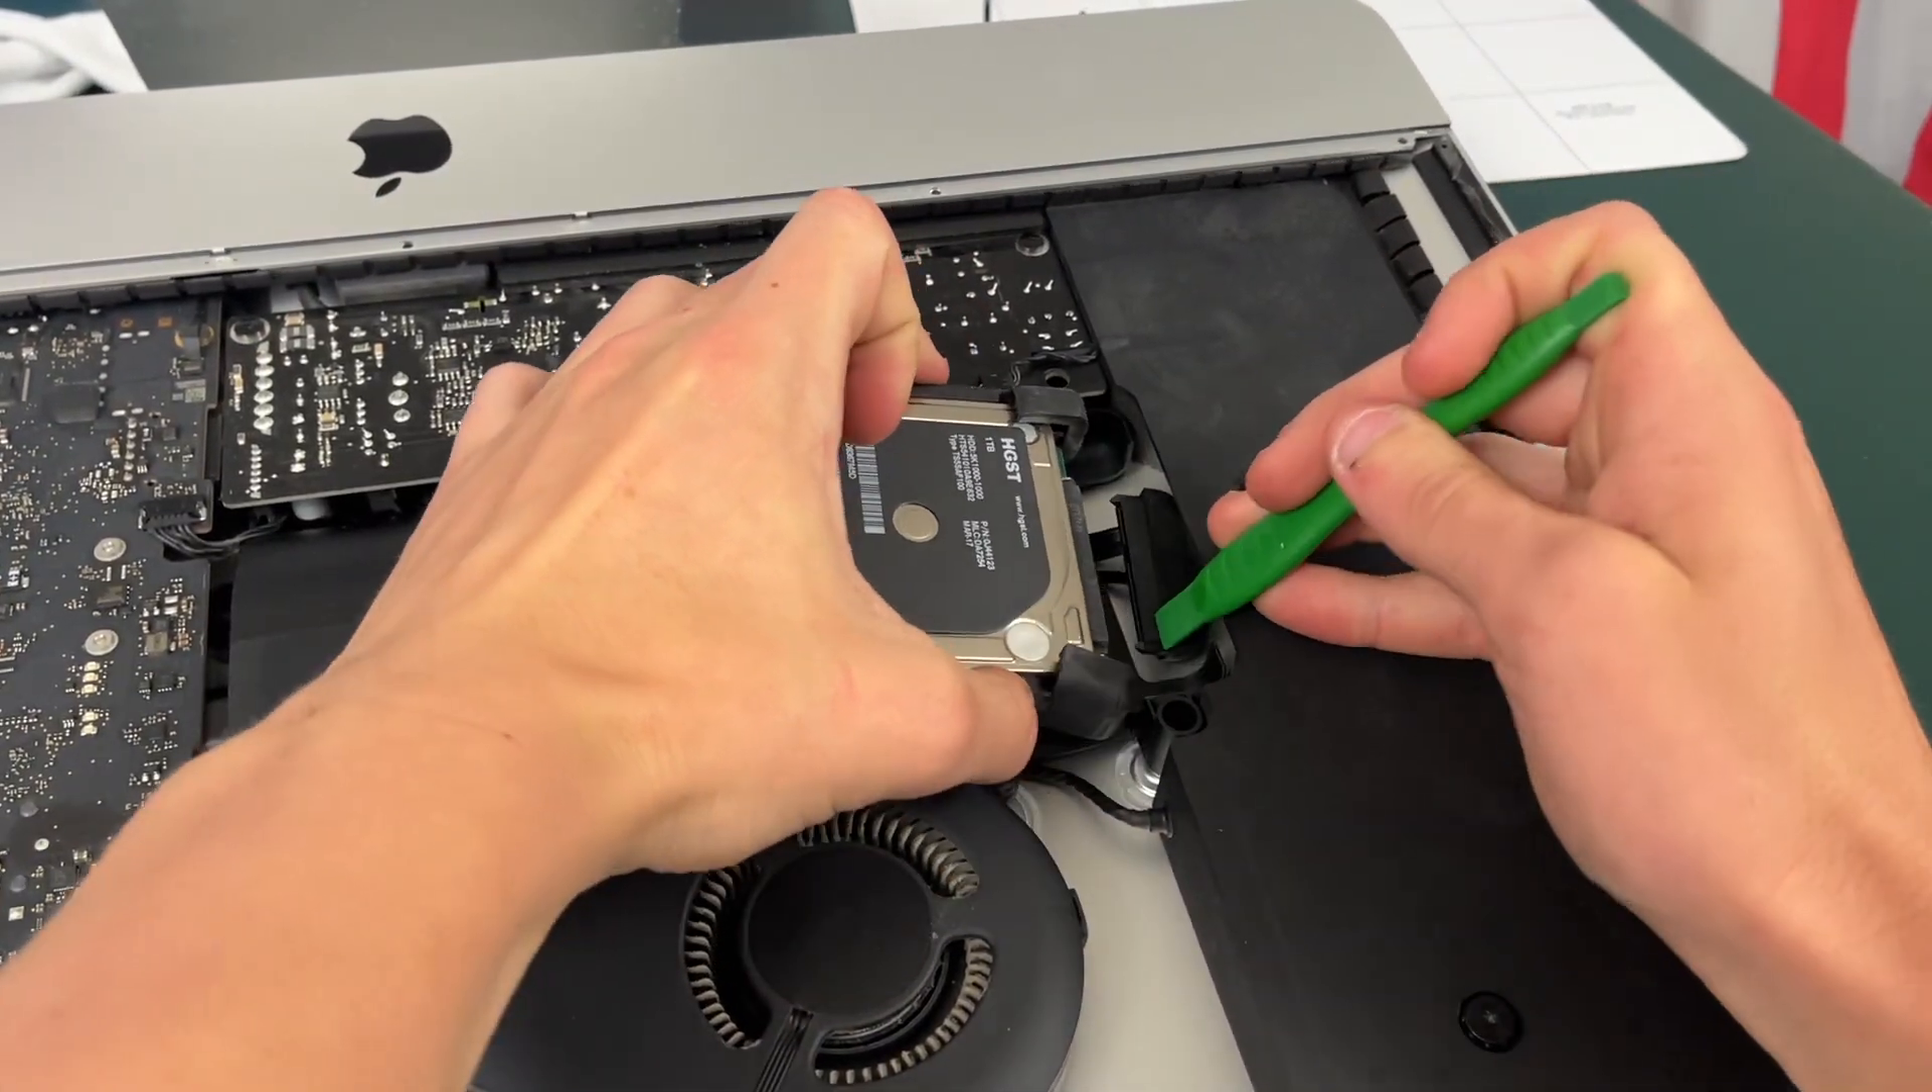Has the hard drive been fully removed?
No.